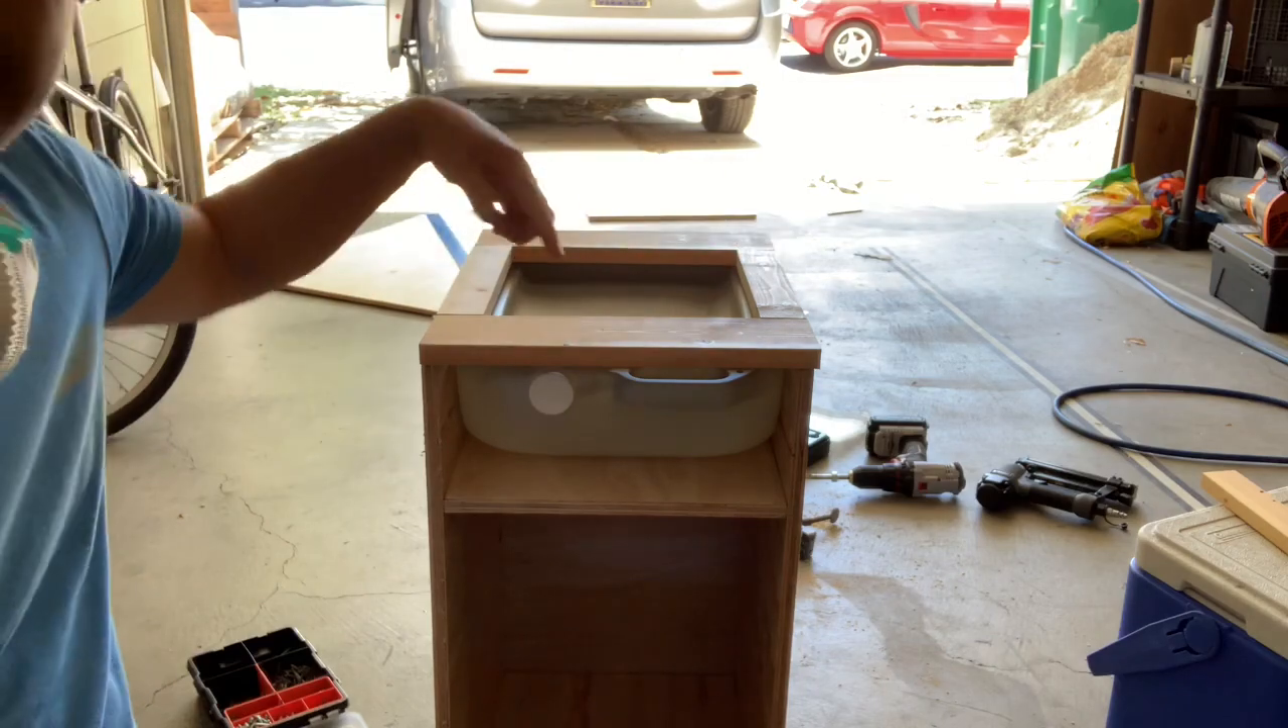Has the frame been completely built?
Yes.